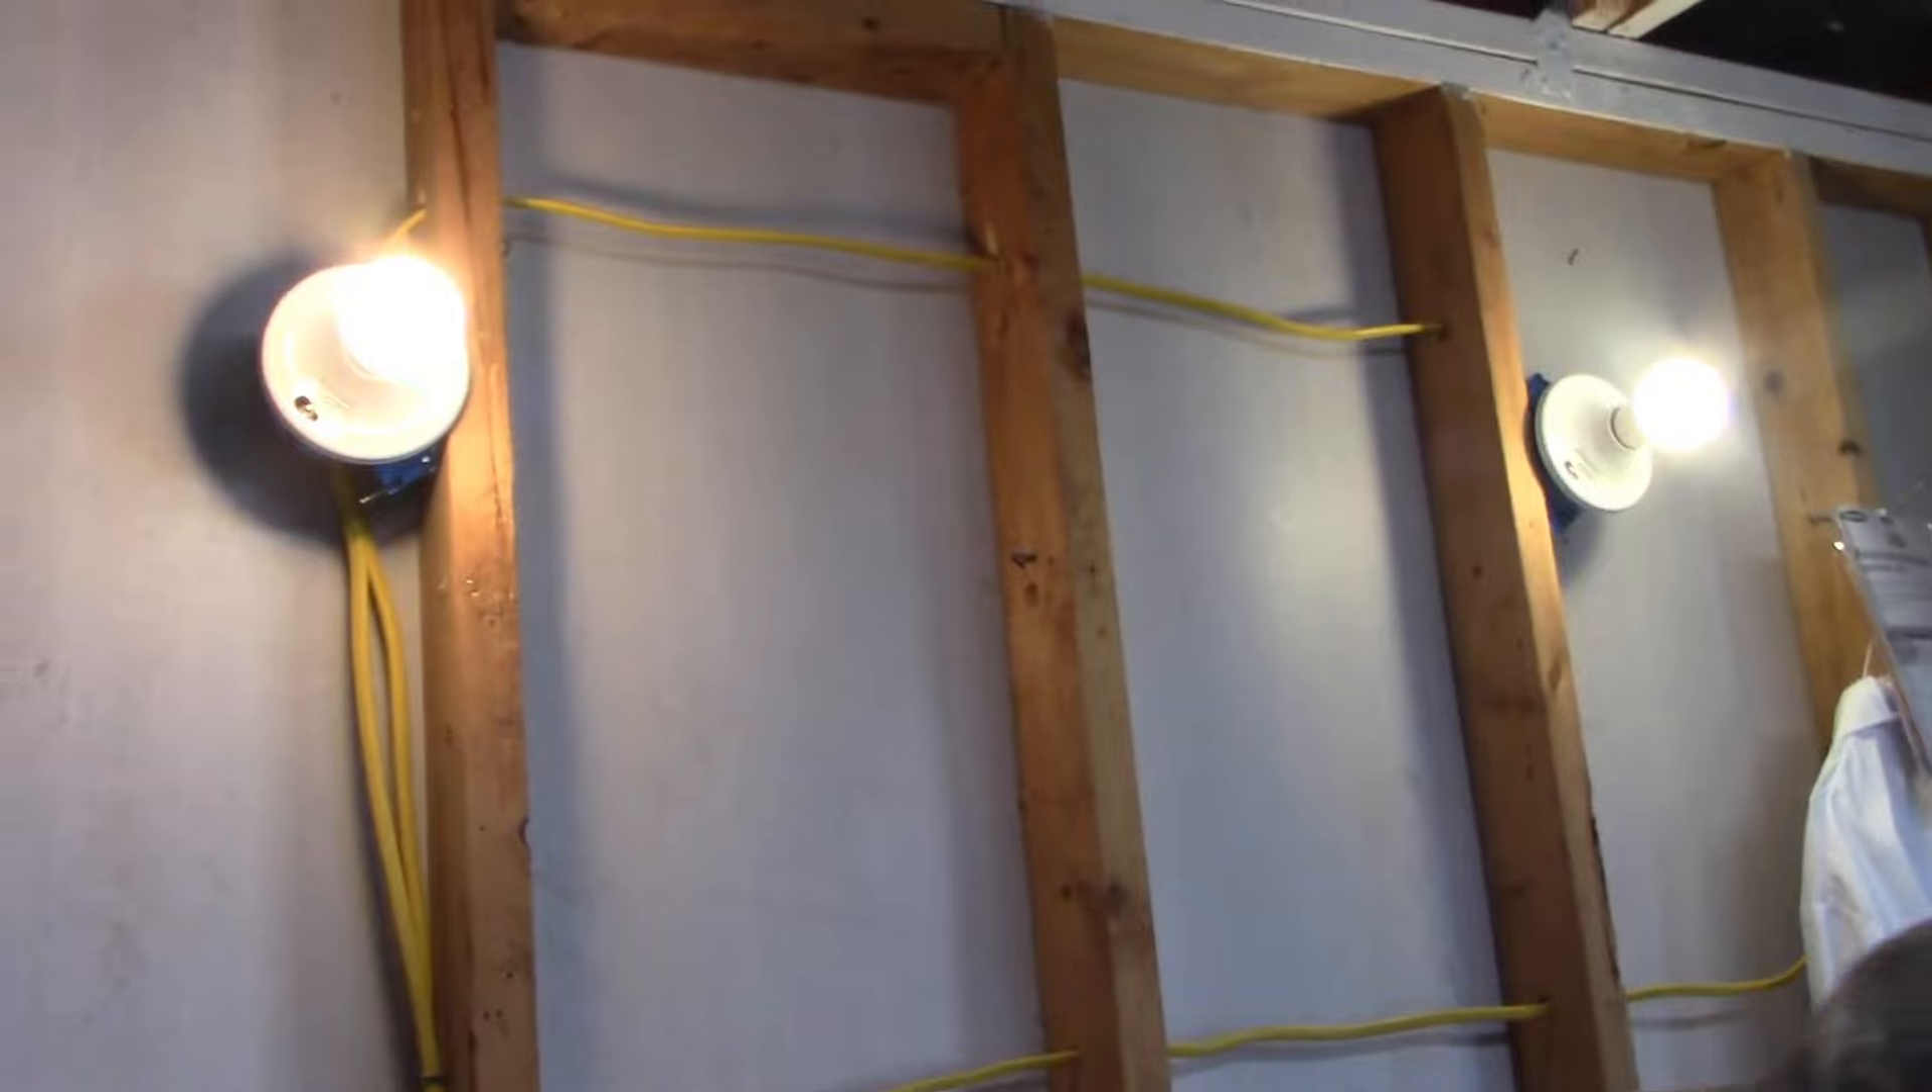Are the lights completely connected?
Yes.